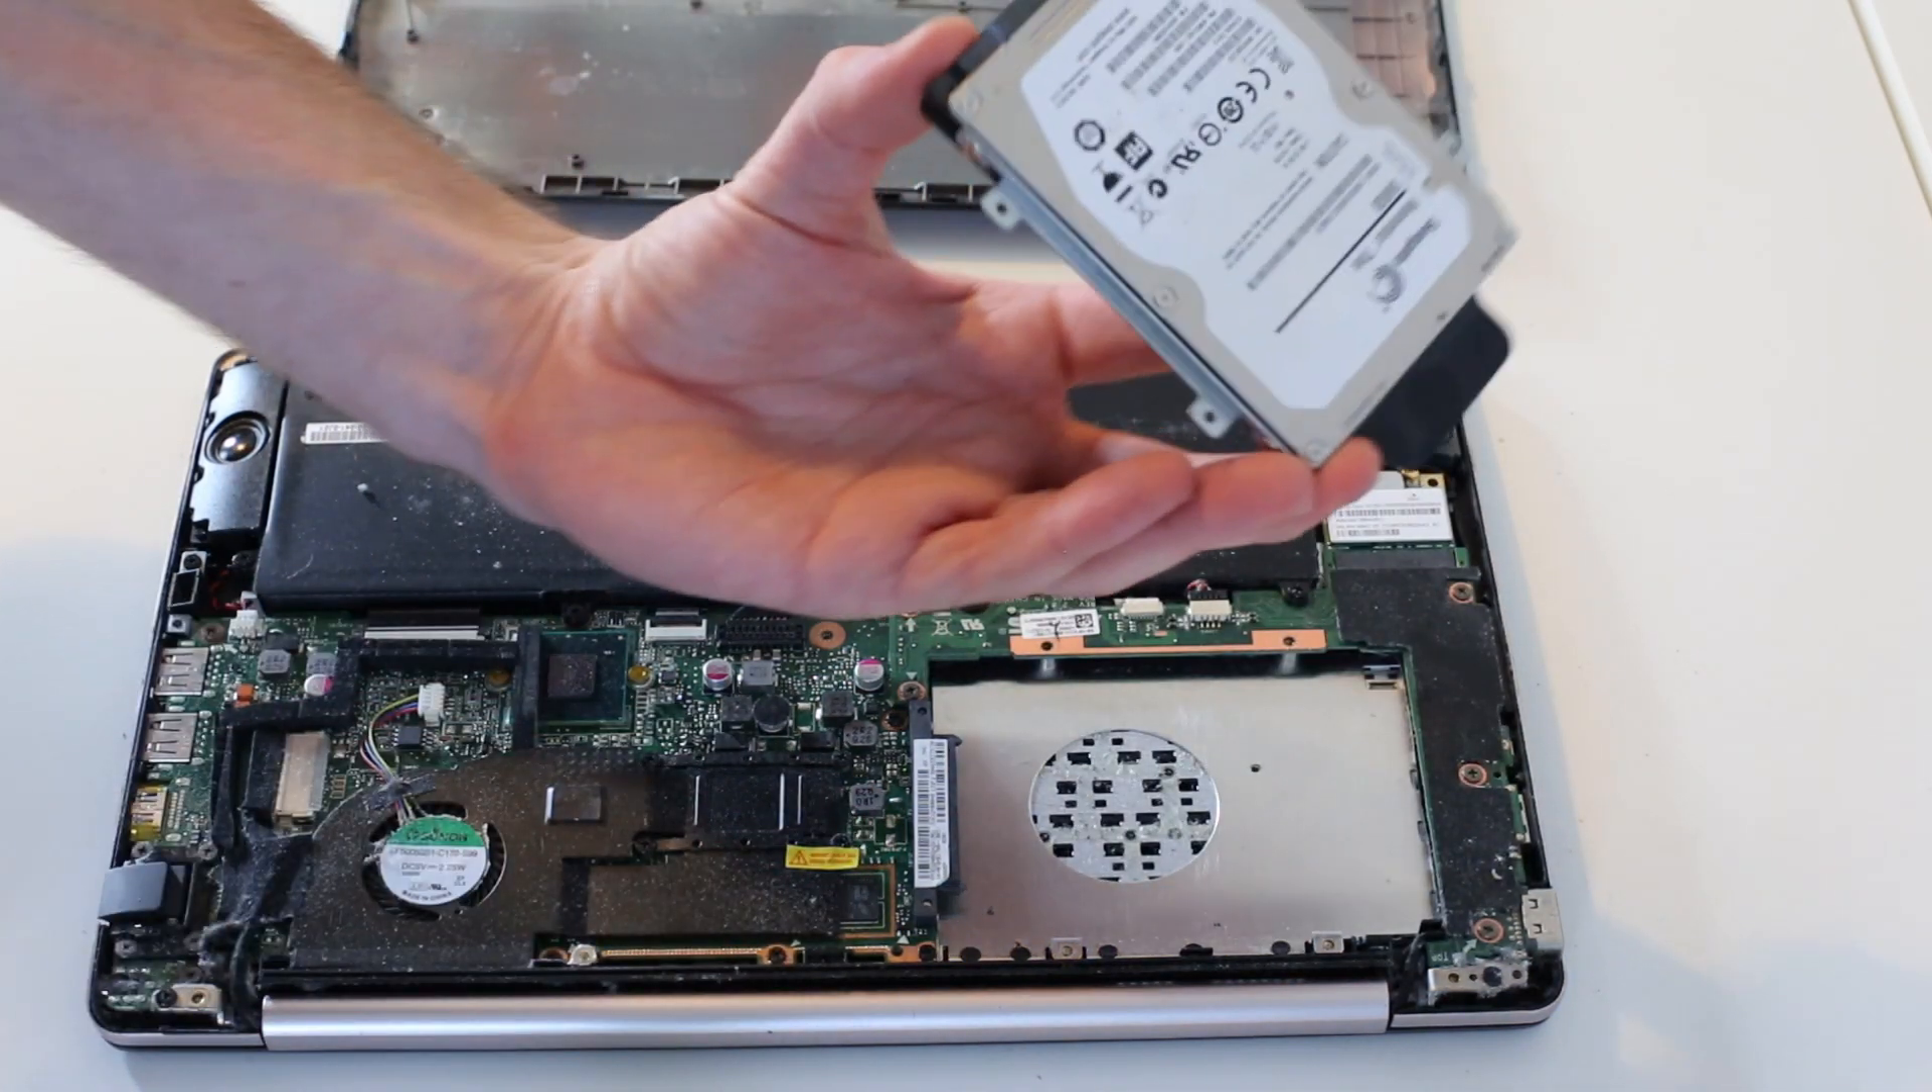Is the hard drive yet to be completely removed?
No.